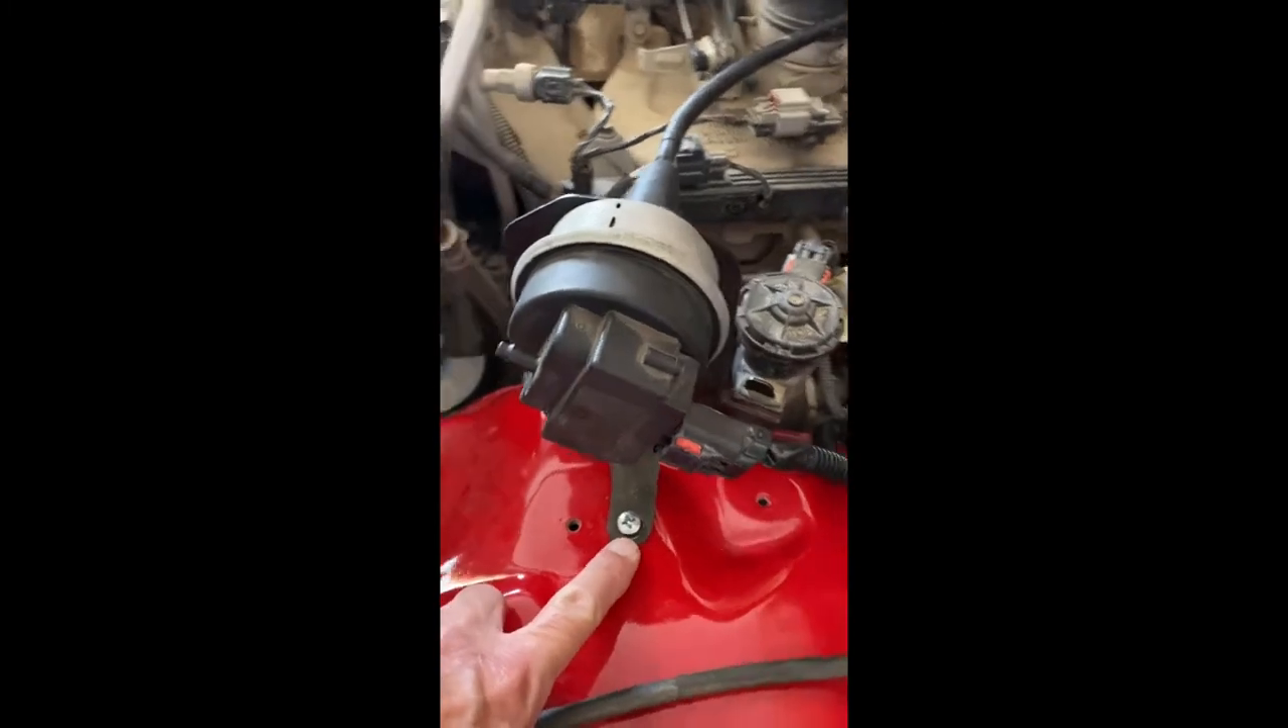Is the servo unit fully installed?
Yes.